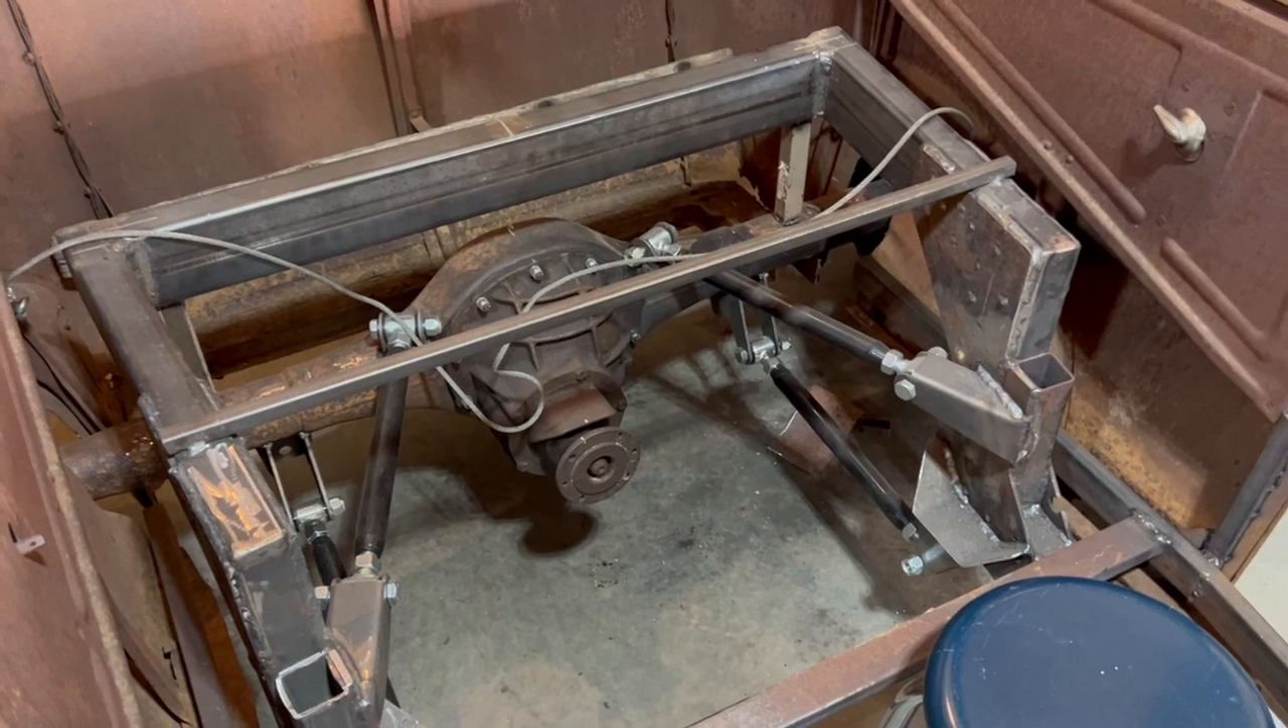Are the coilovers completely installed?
No.